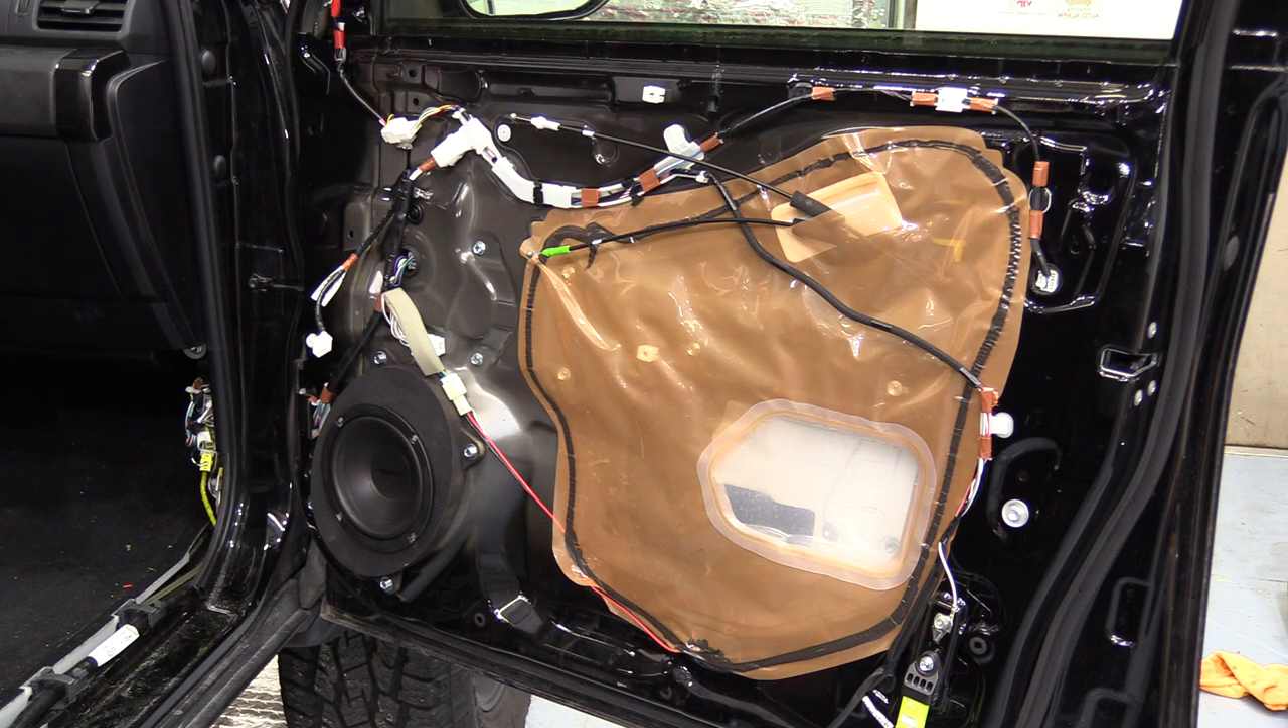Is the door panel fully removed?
Yes.